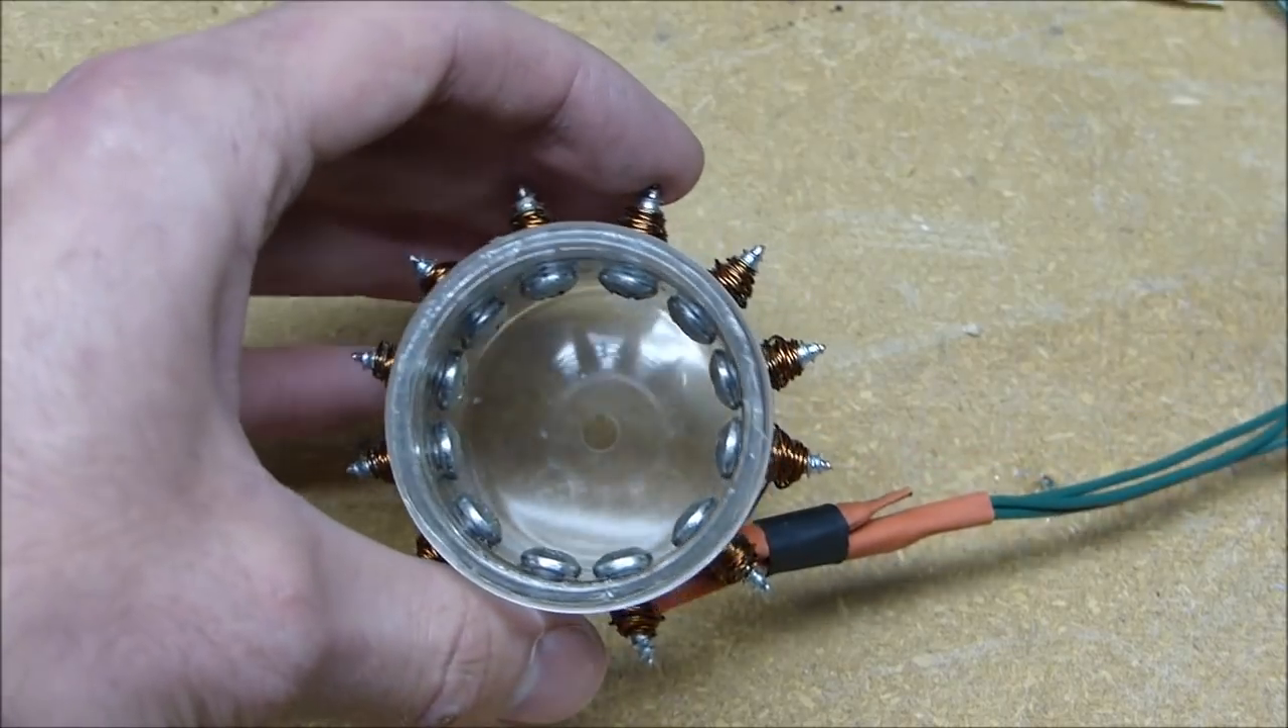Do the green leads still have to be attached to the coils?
No.